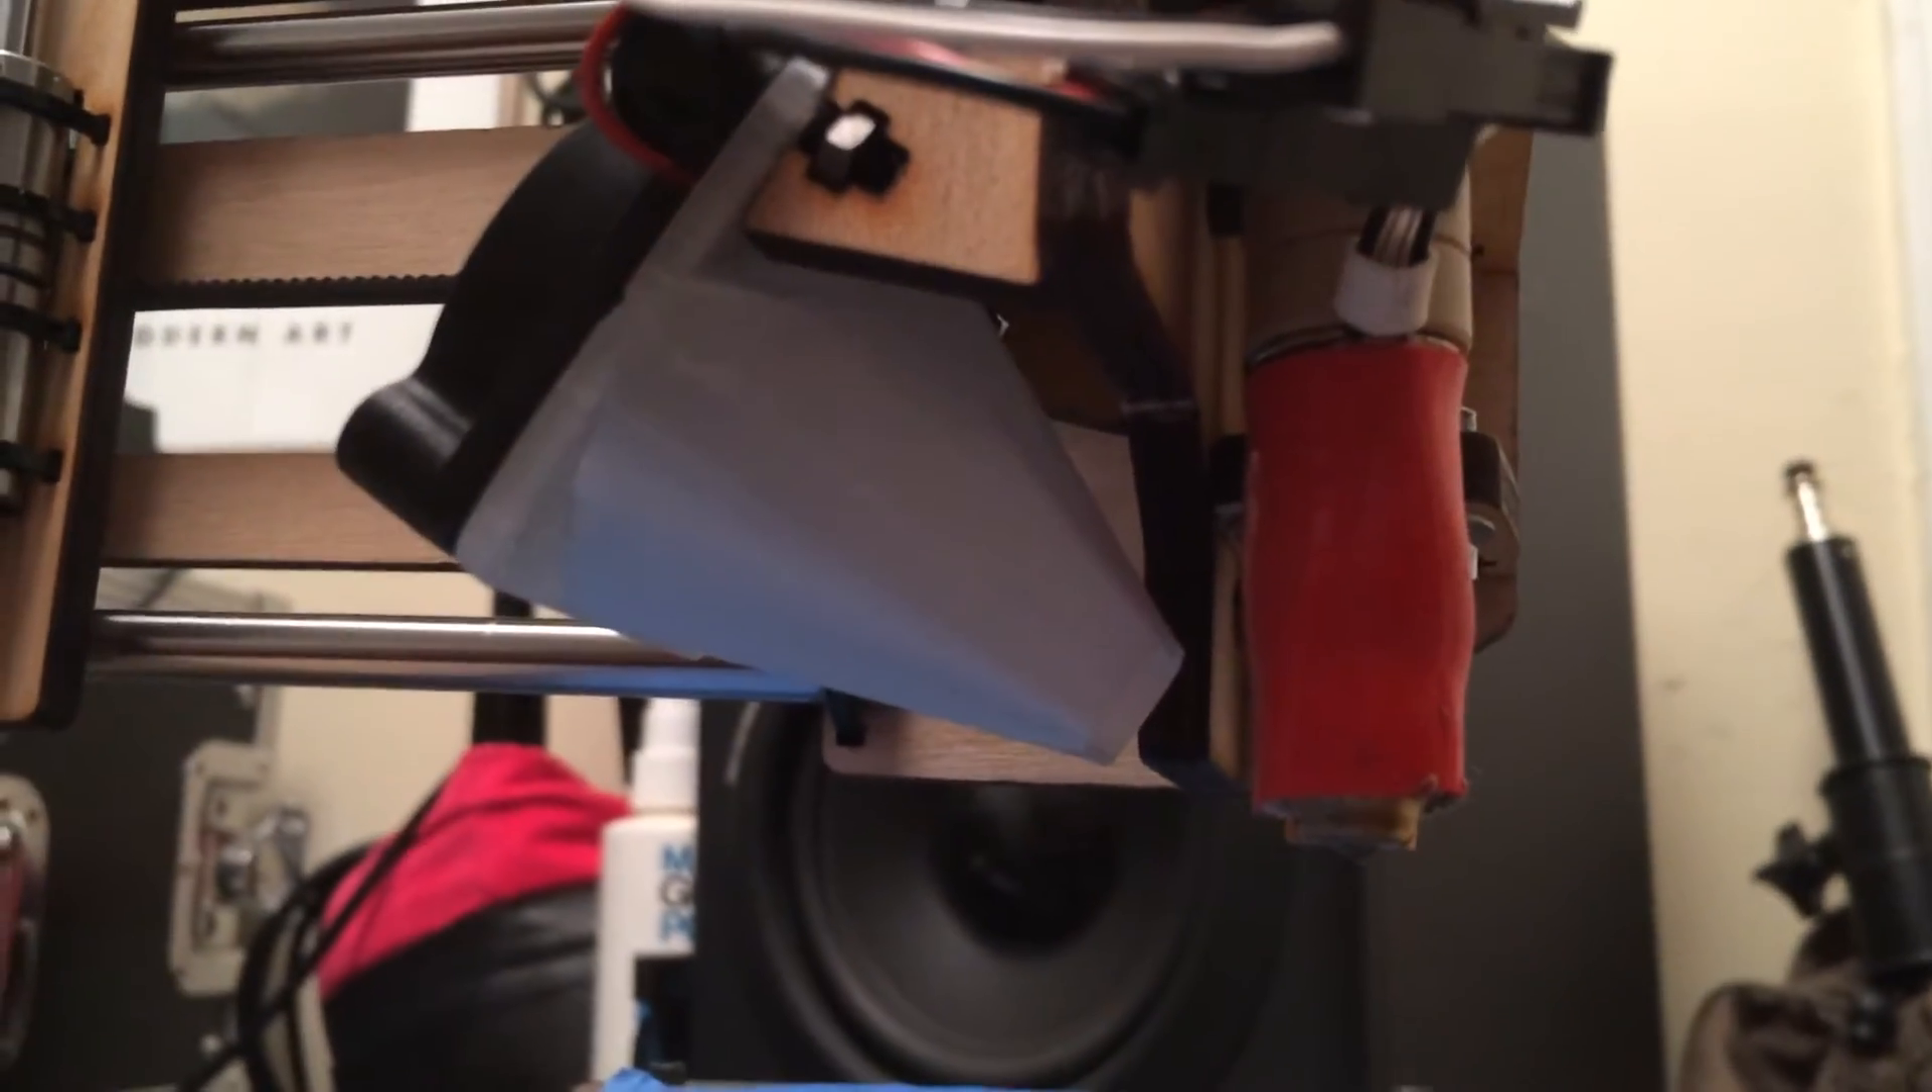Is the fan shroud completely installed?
Yes.